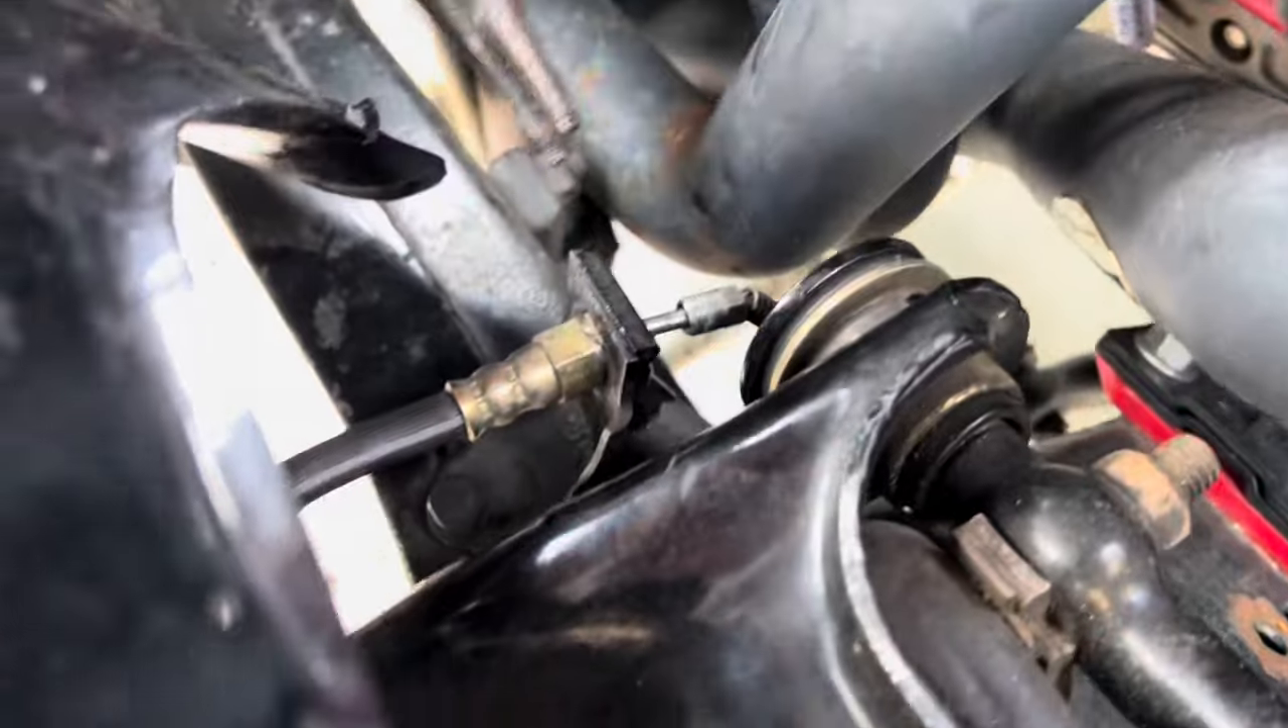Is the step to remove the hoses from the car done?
No.